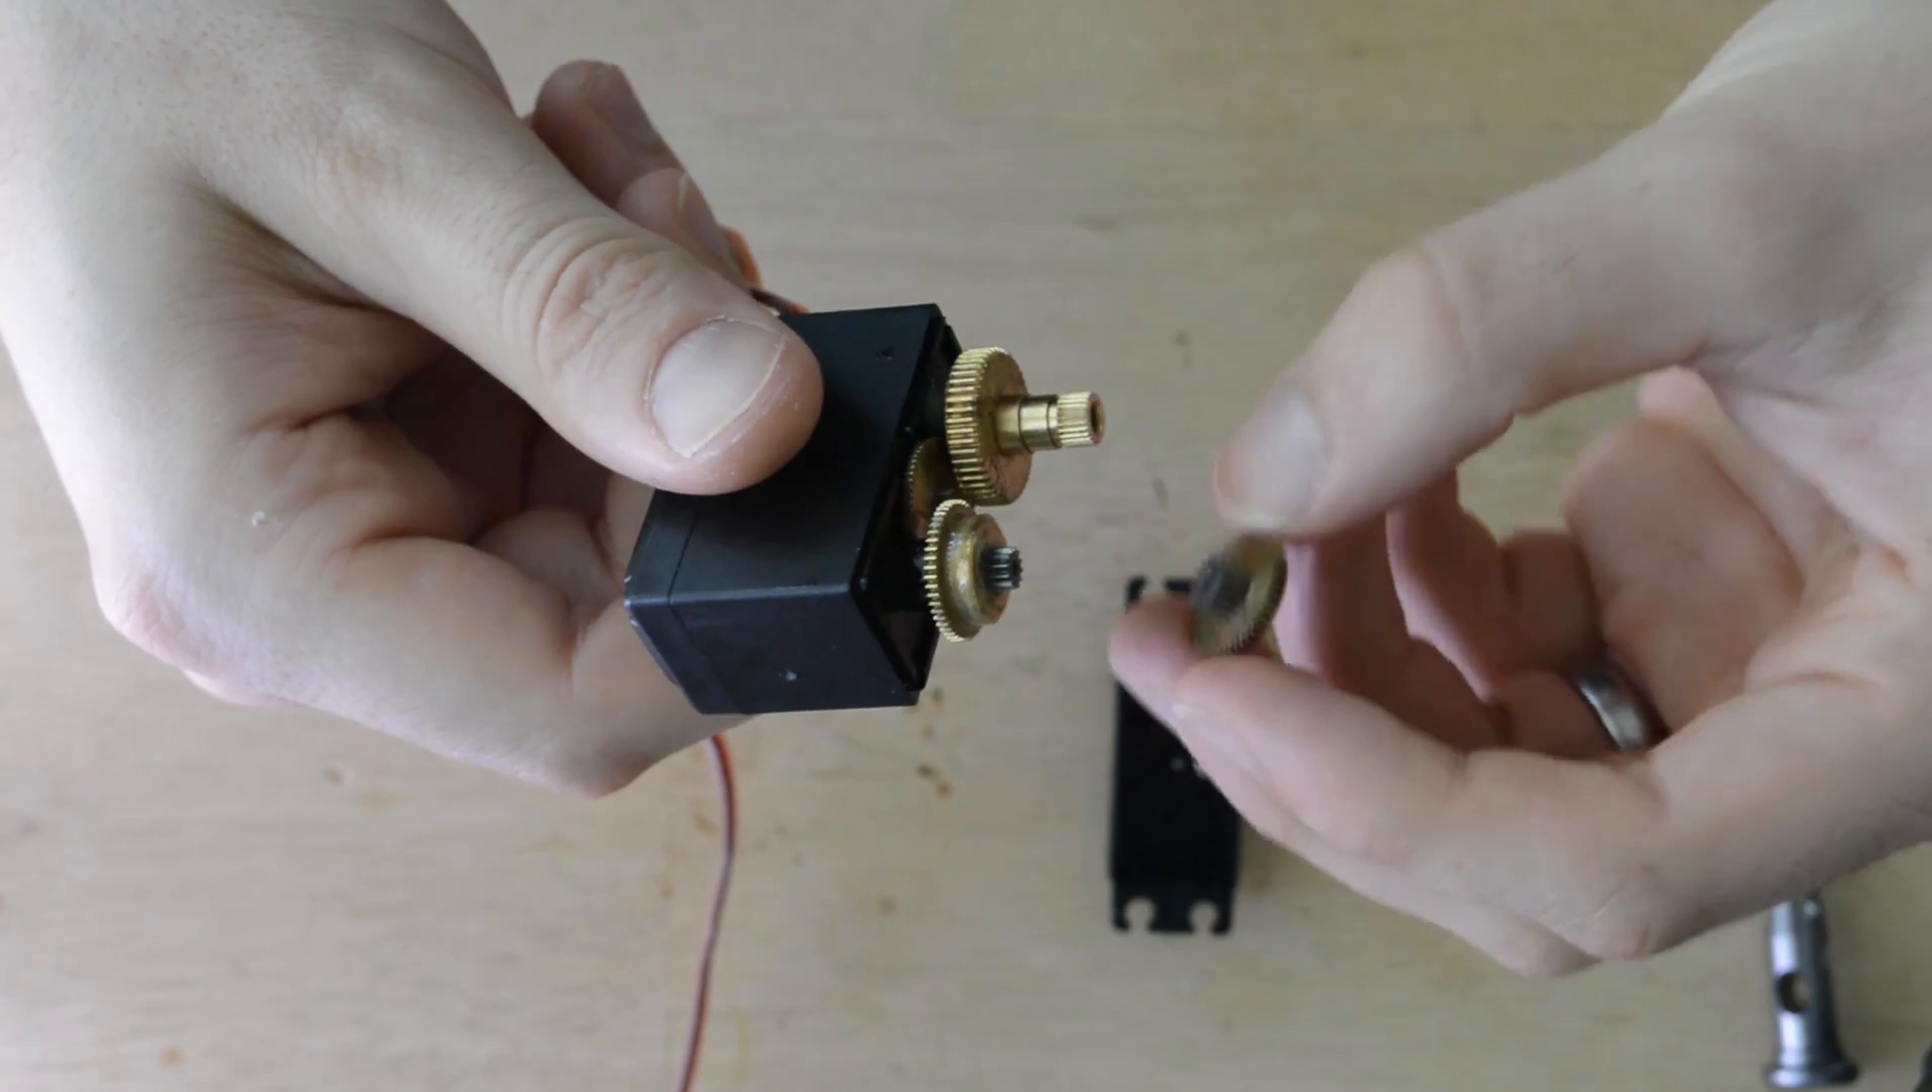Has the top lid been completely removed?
Yes.